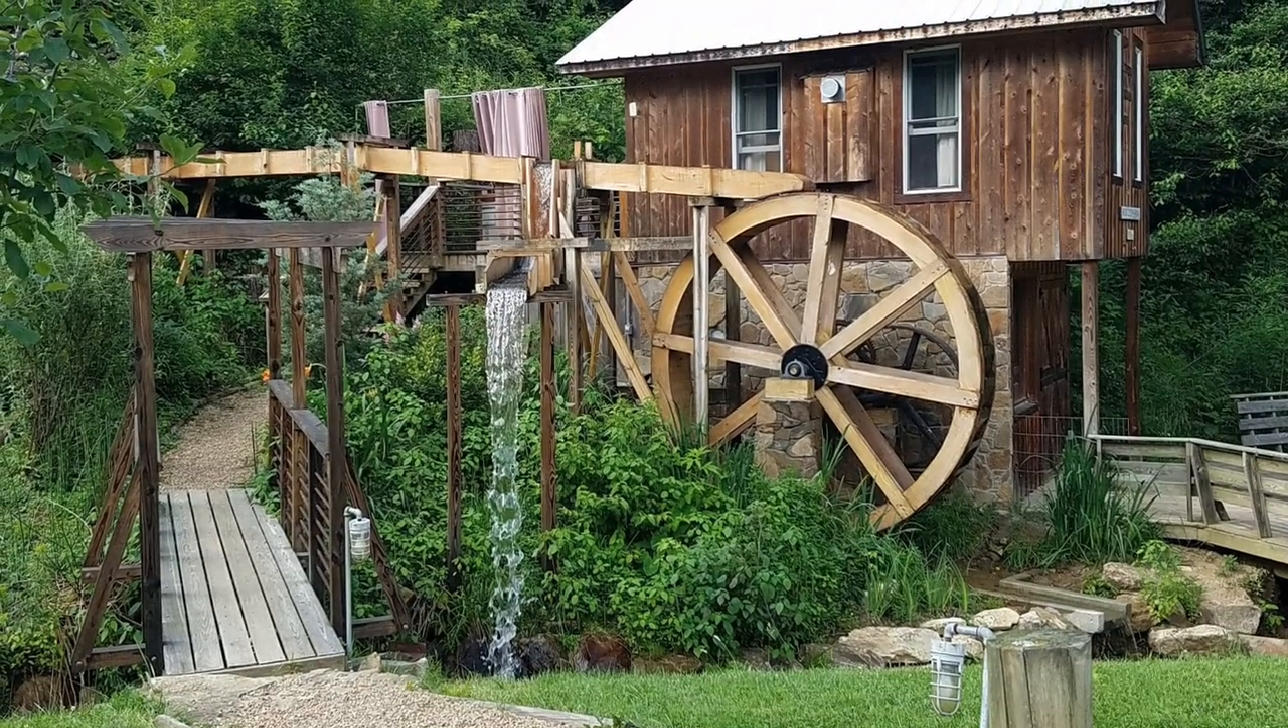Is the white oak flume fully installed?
Yes.